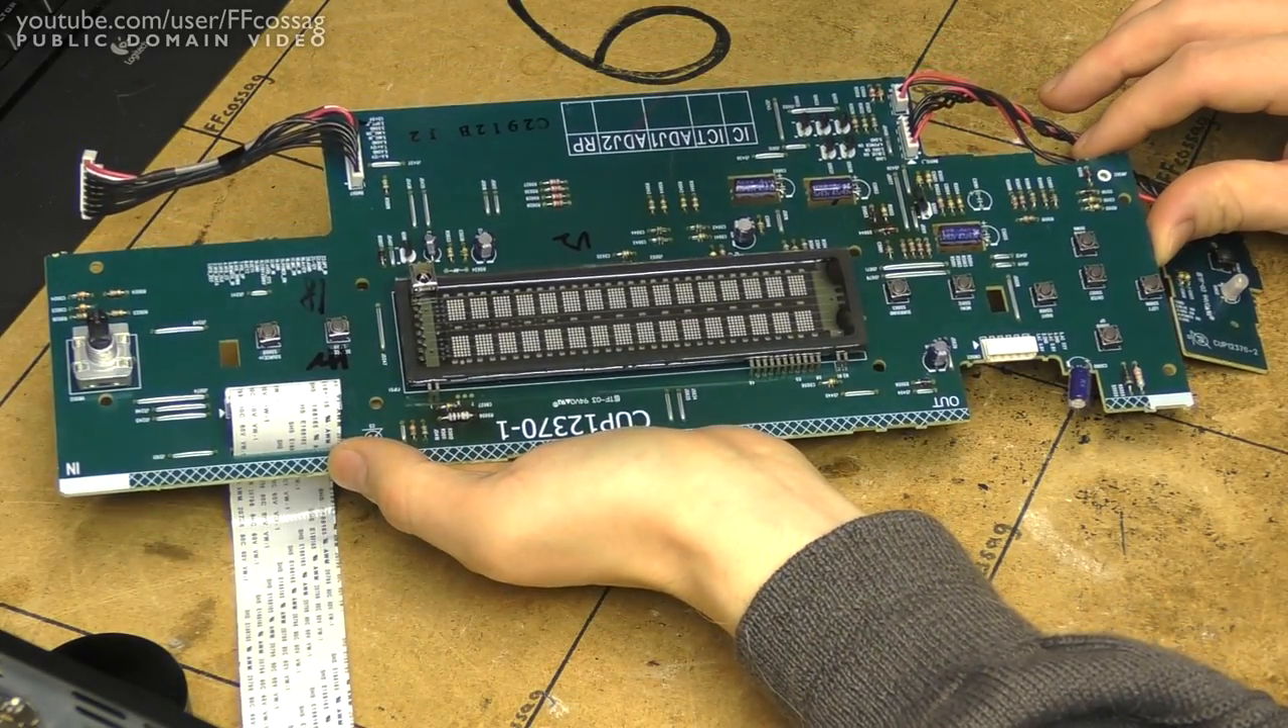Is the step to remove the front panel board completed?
Yes.